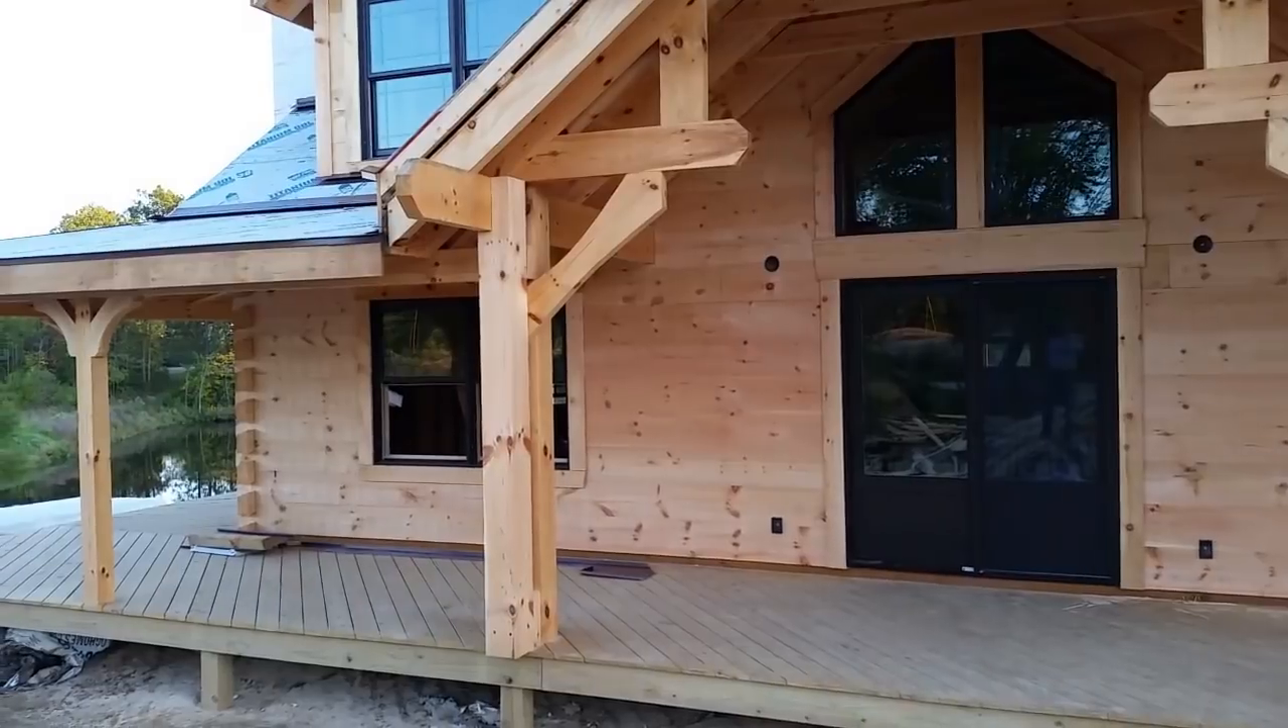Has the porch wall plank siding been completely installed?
Yes.